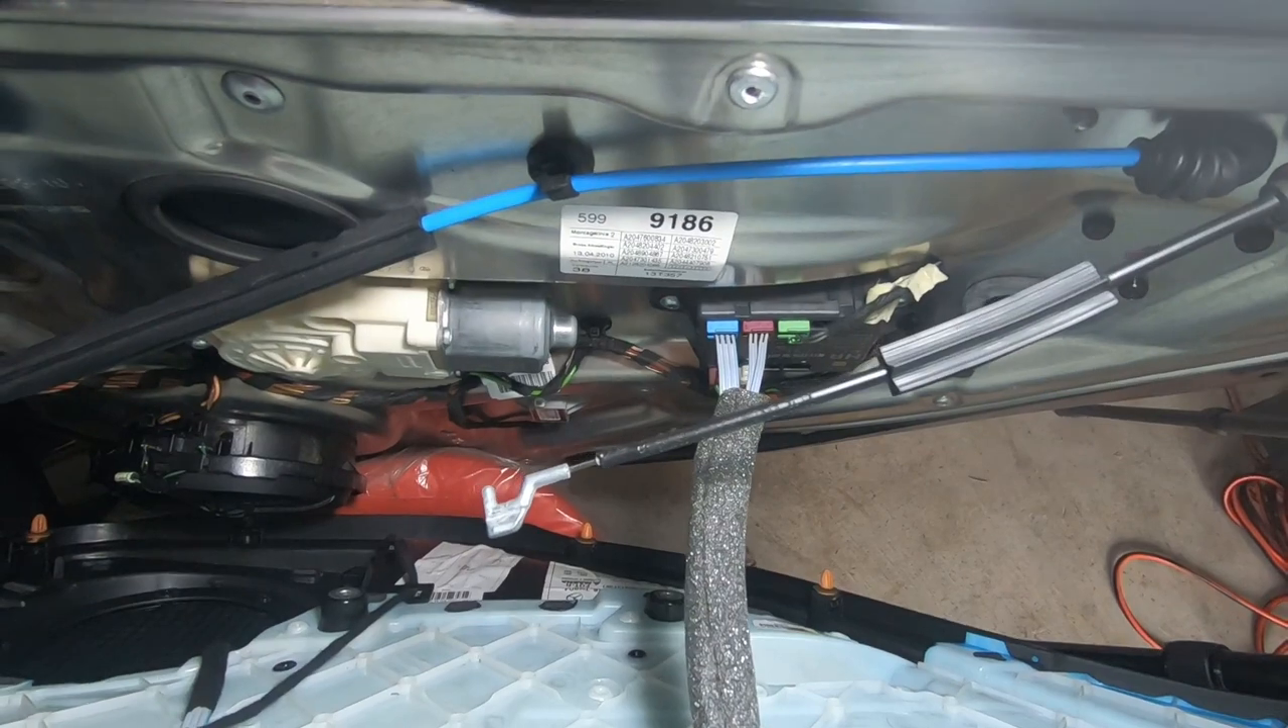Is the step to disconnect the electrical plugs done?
No.